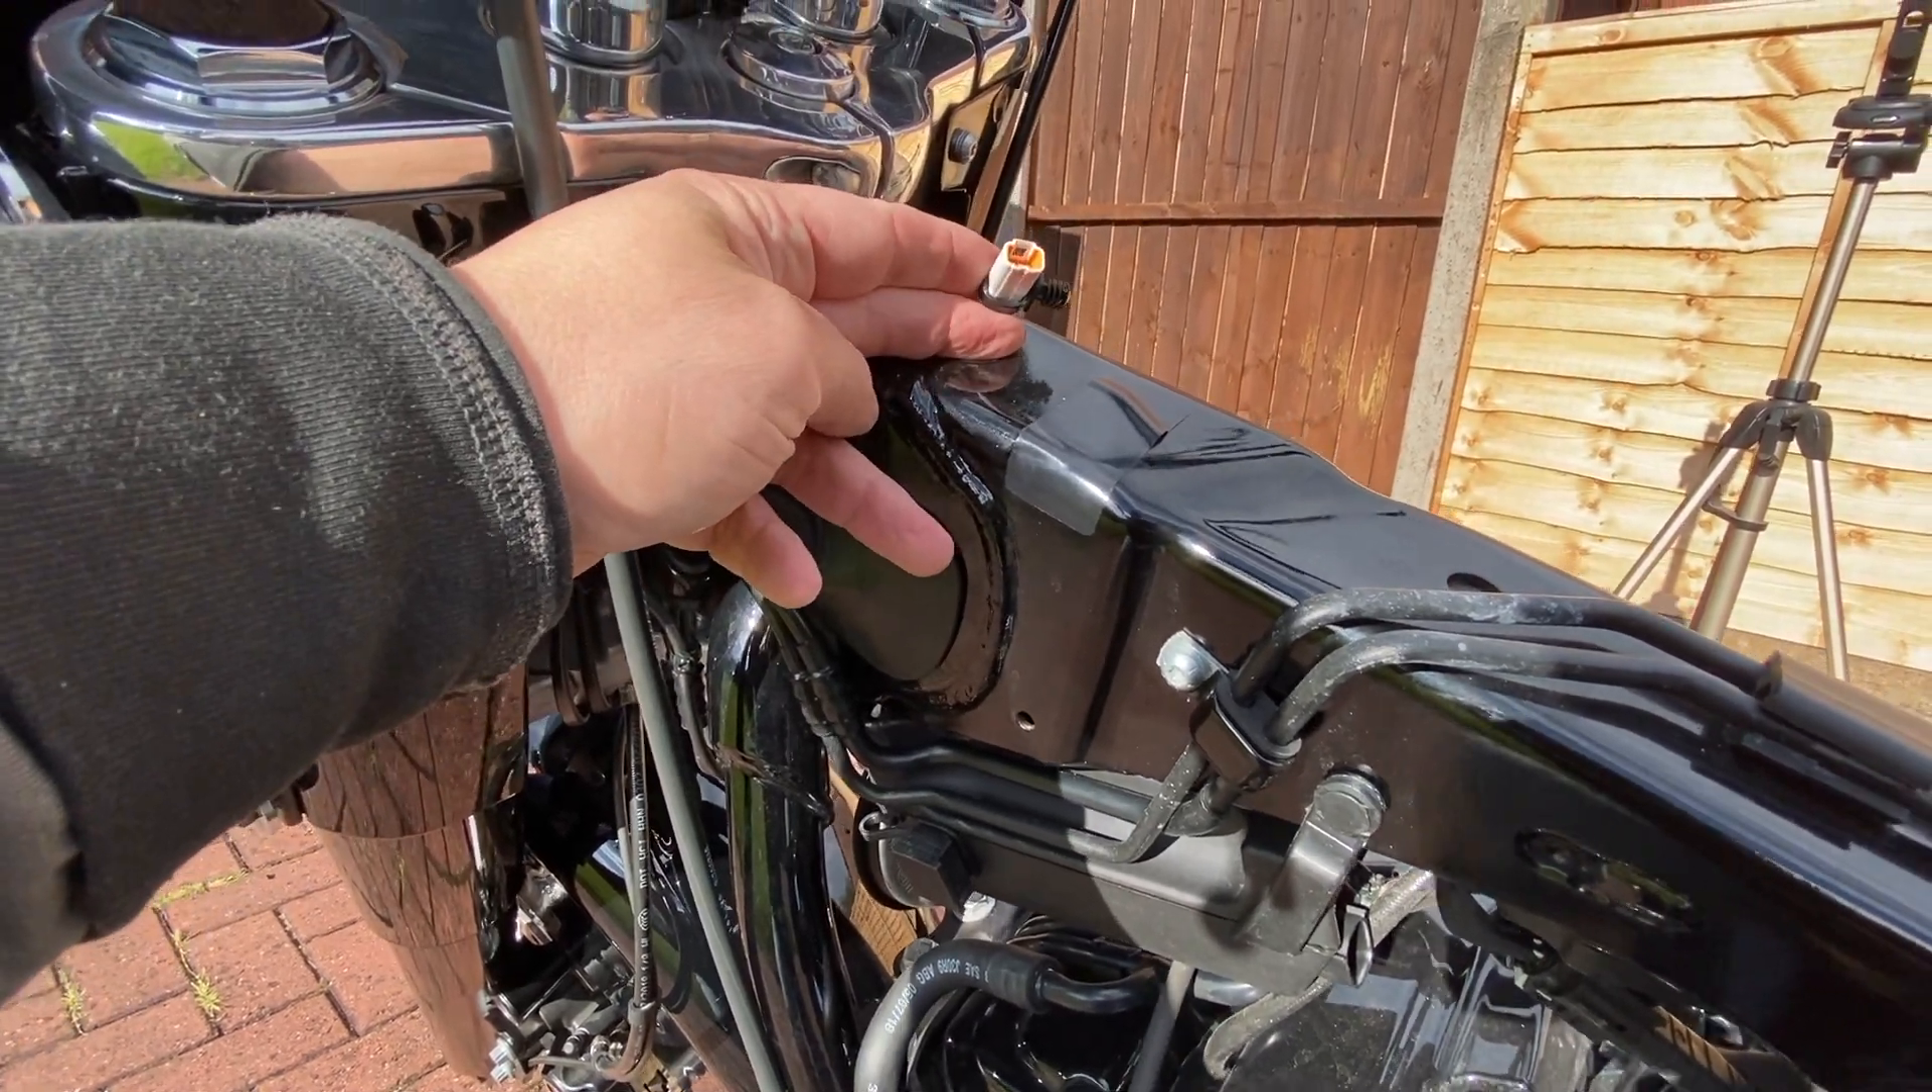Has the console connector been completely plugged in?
No.